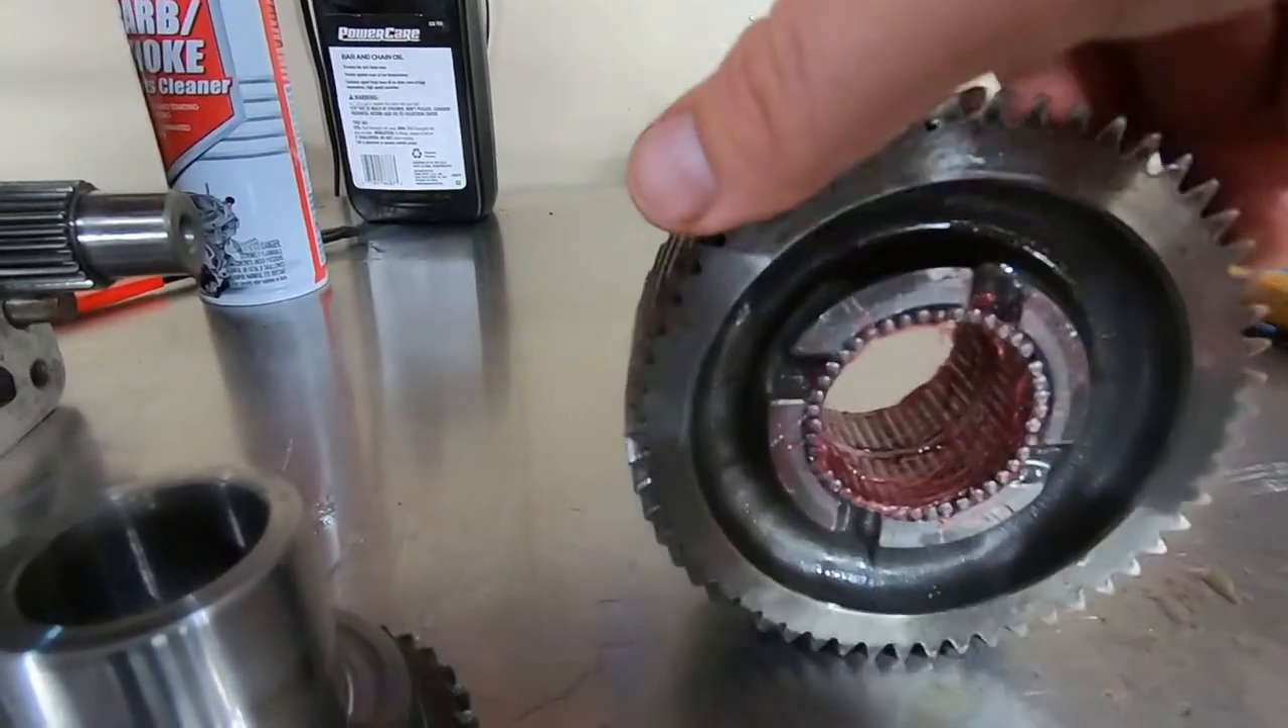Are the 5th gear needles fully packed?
Yes.